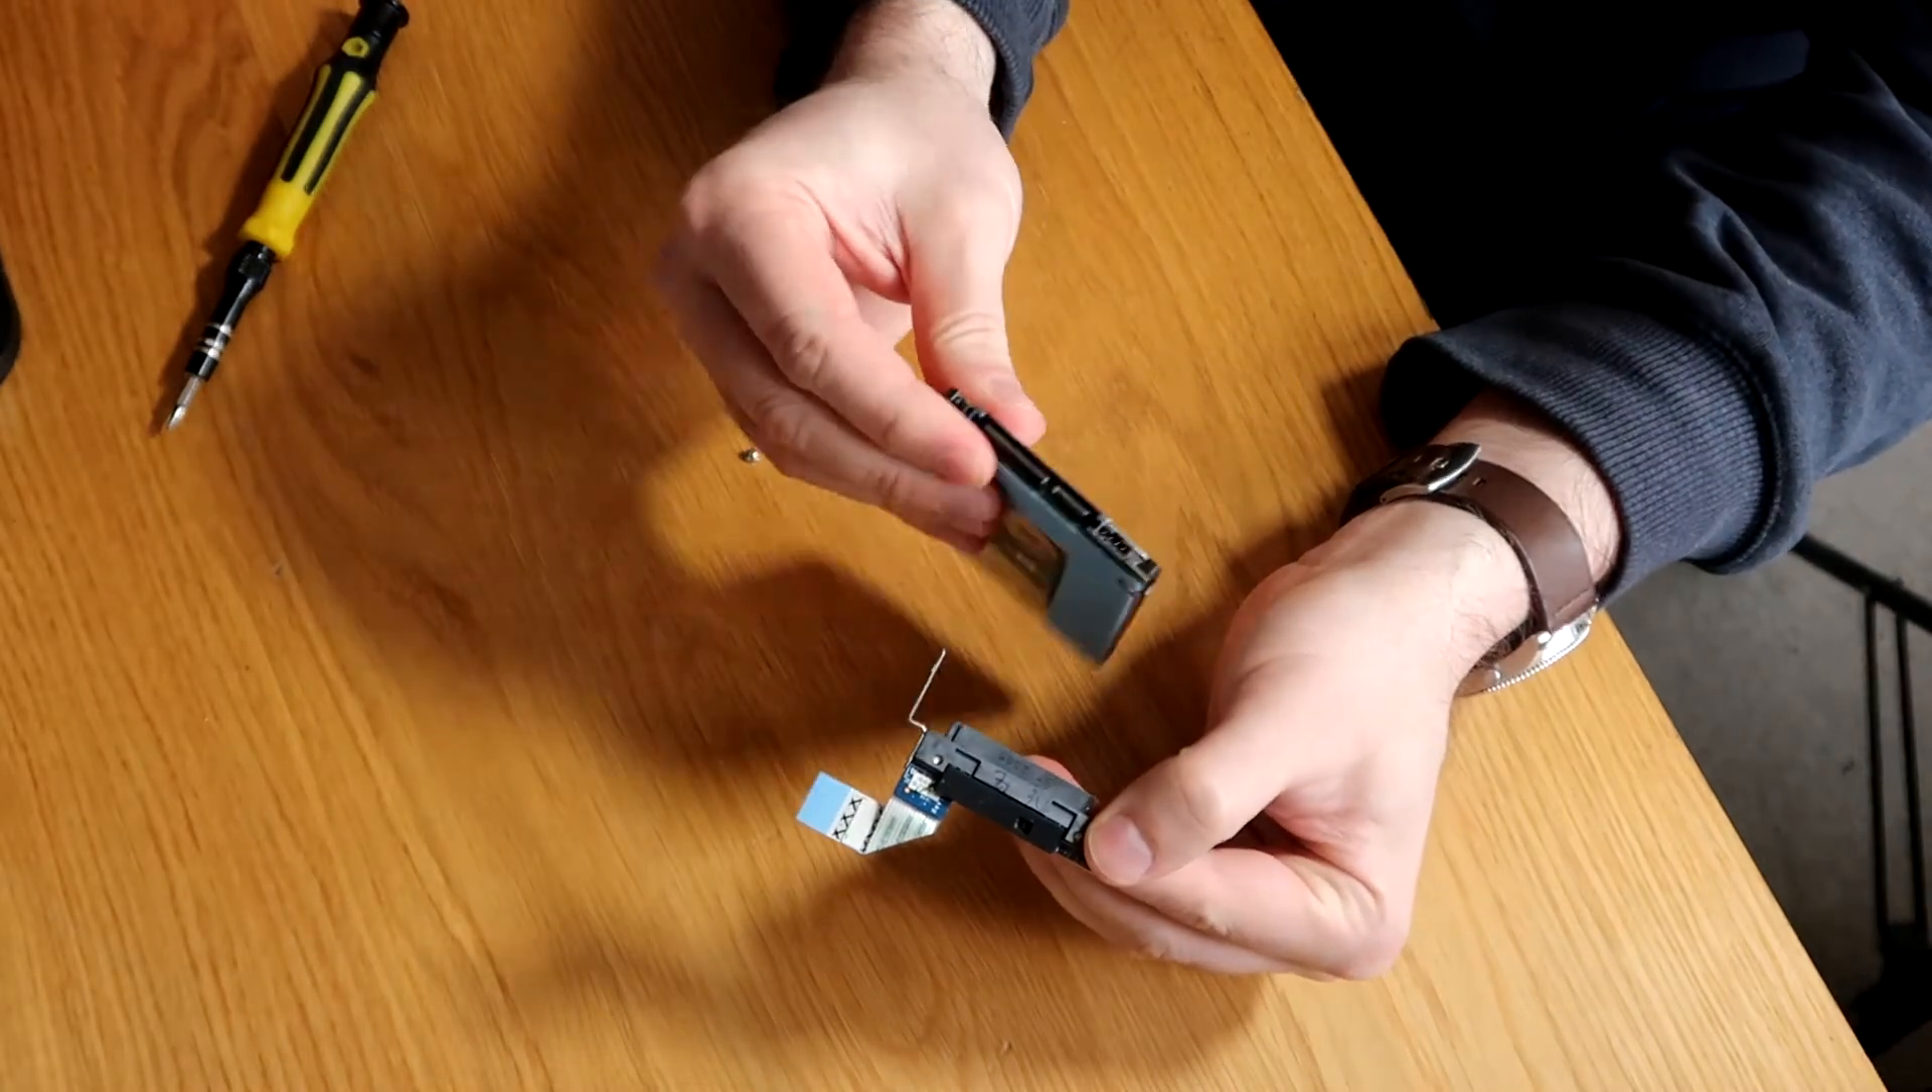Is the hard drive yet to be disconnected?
No.